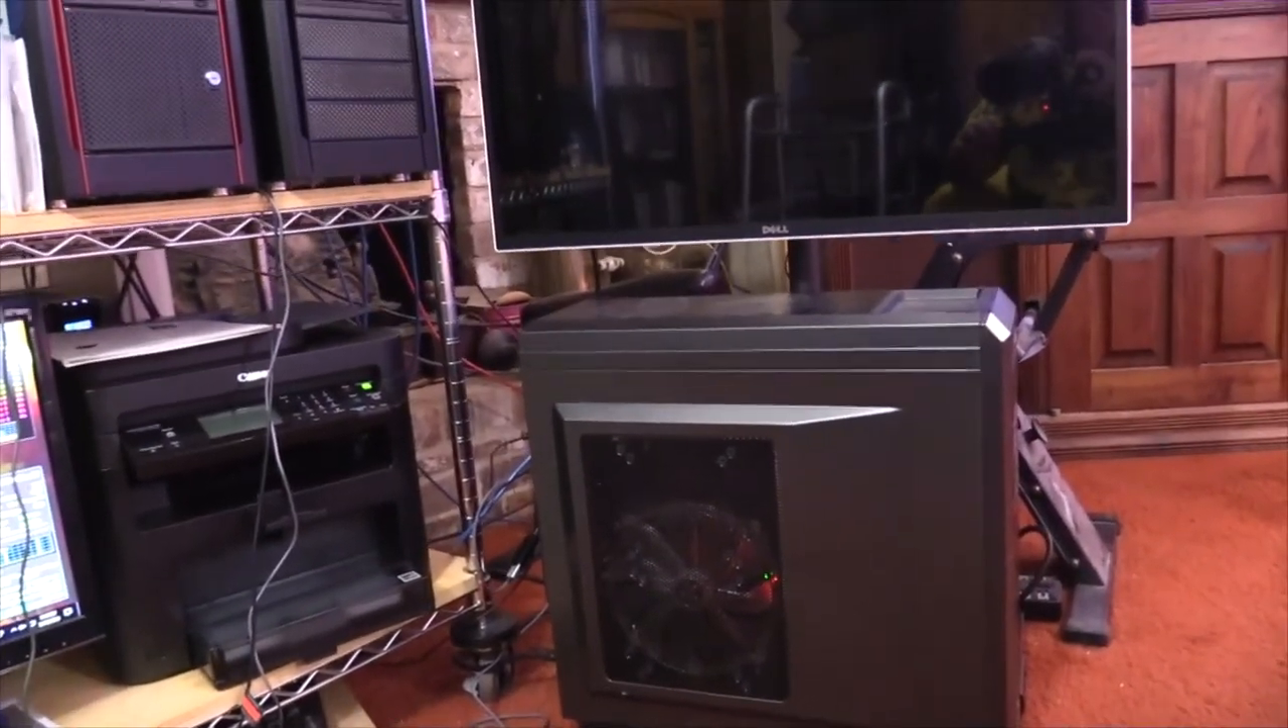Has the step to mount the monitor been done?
Yes.